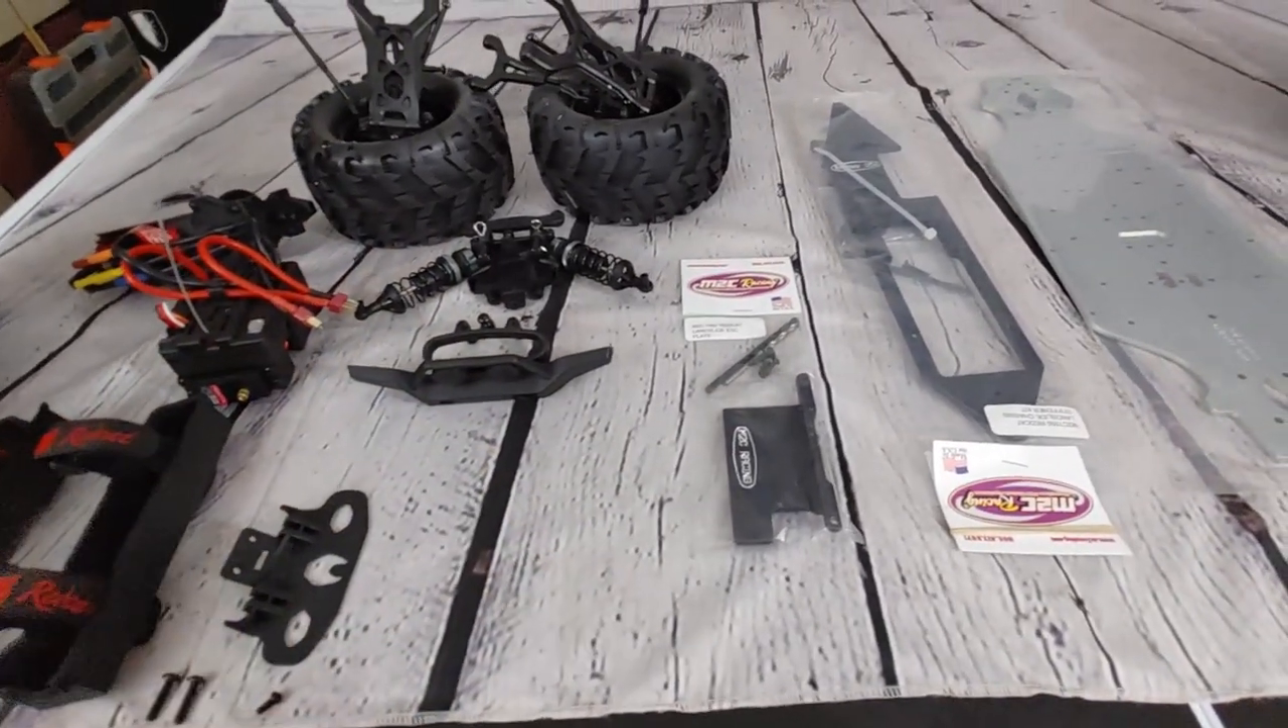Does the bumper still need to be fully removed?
No.